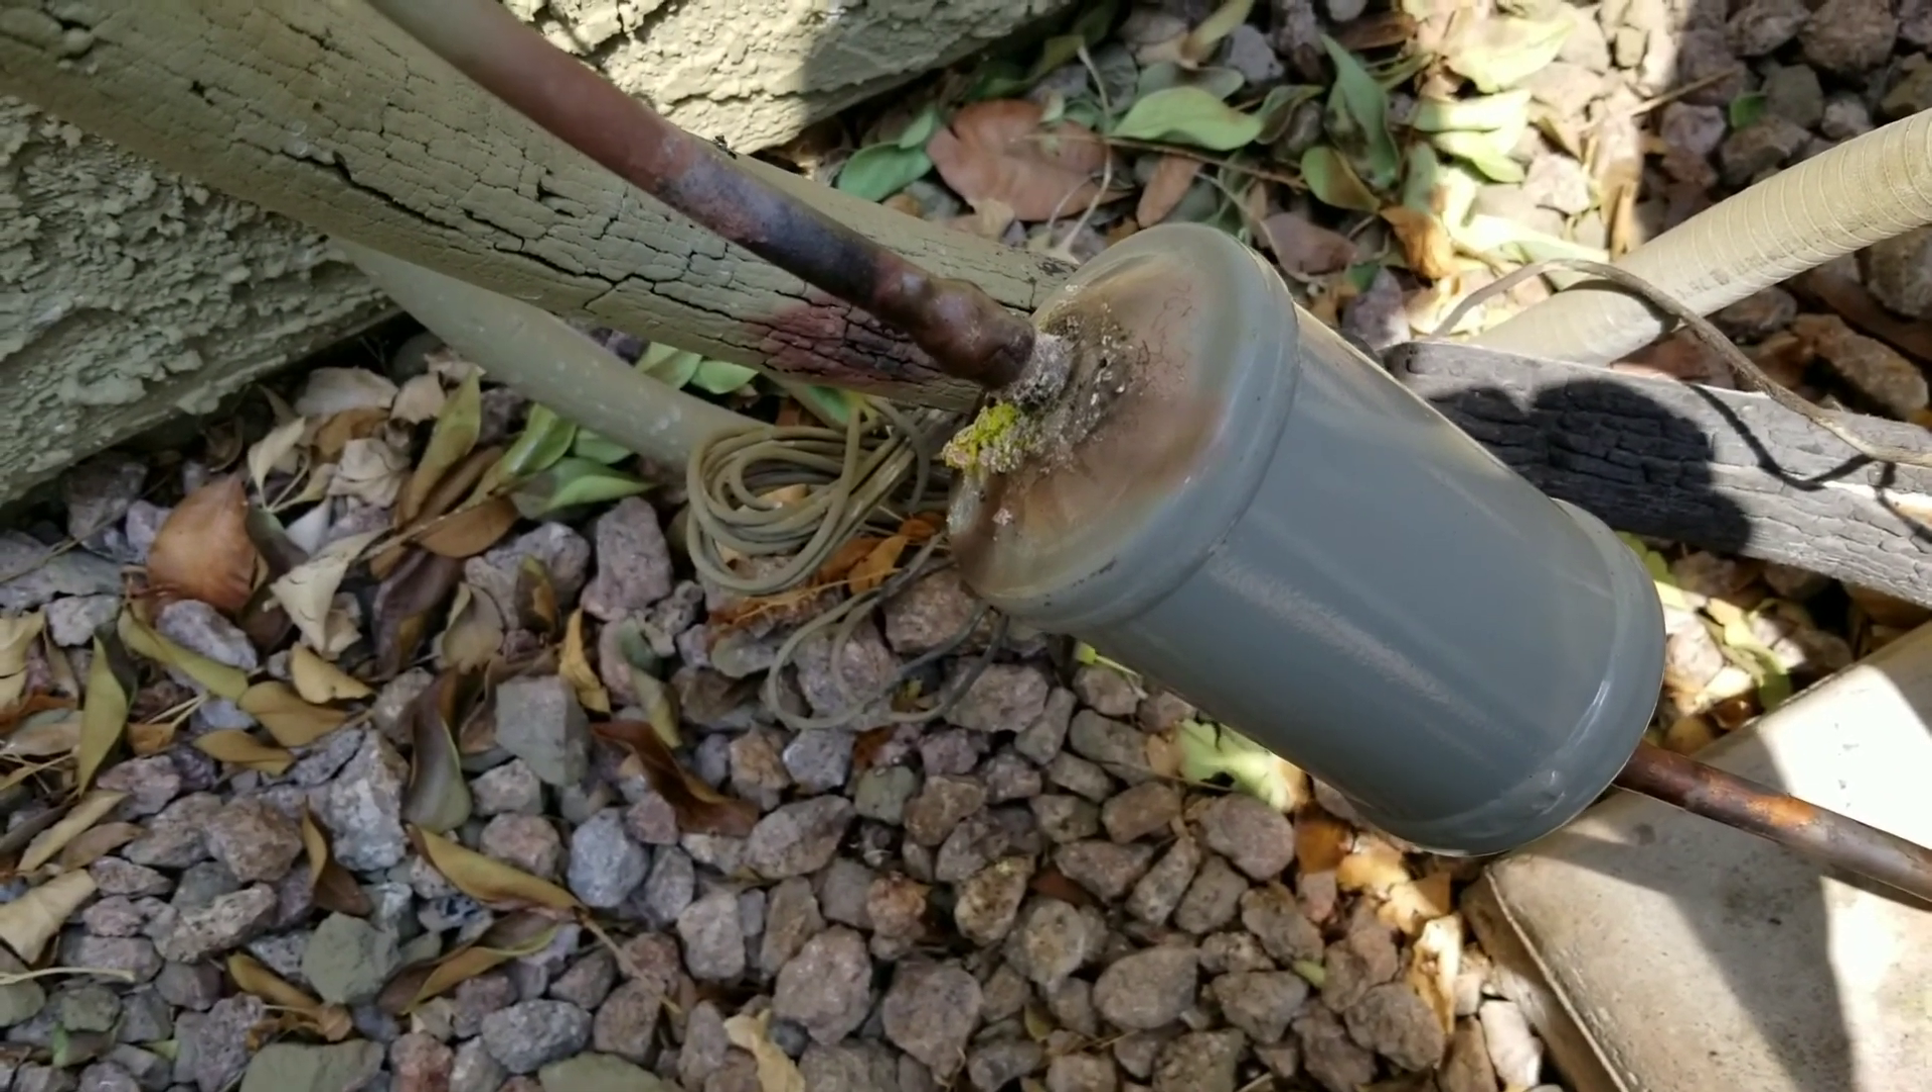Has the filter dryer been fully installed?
Yes.